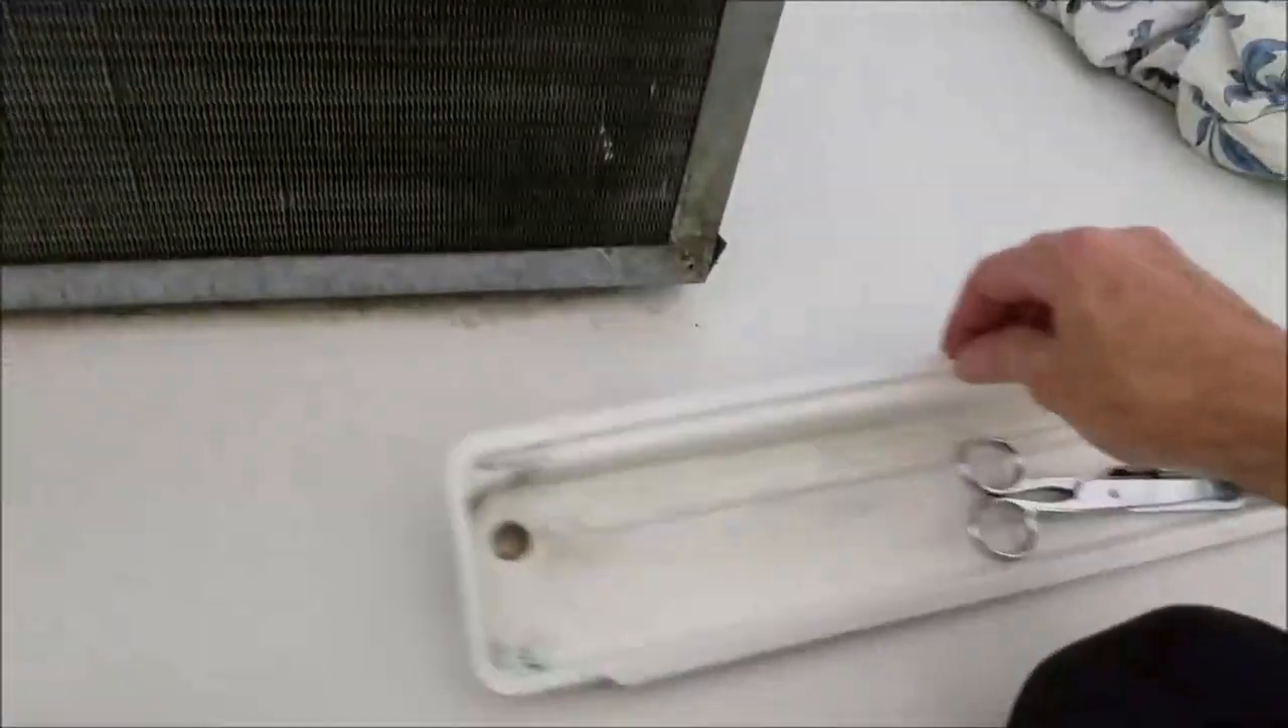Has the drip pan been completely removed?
Yes.